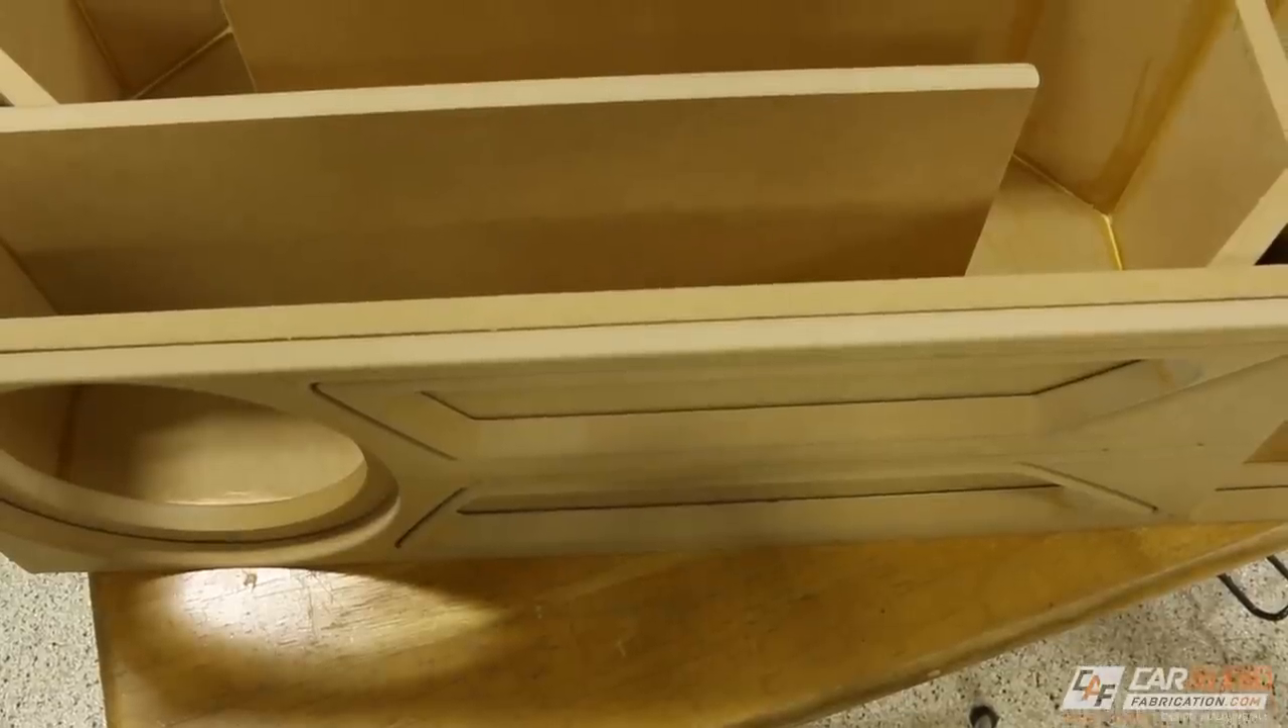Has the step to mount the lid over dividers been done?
No.